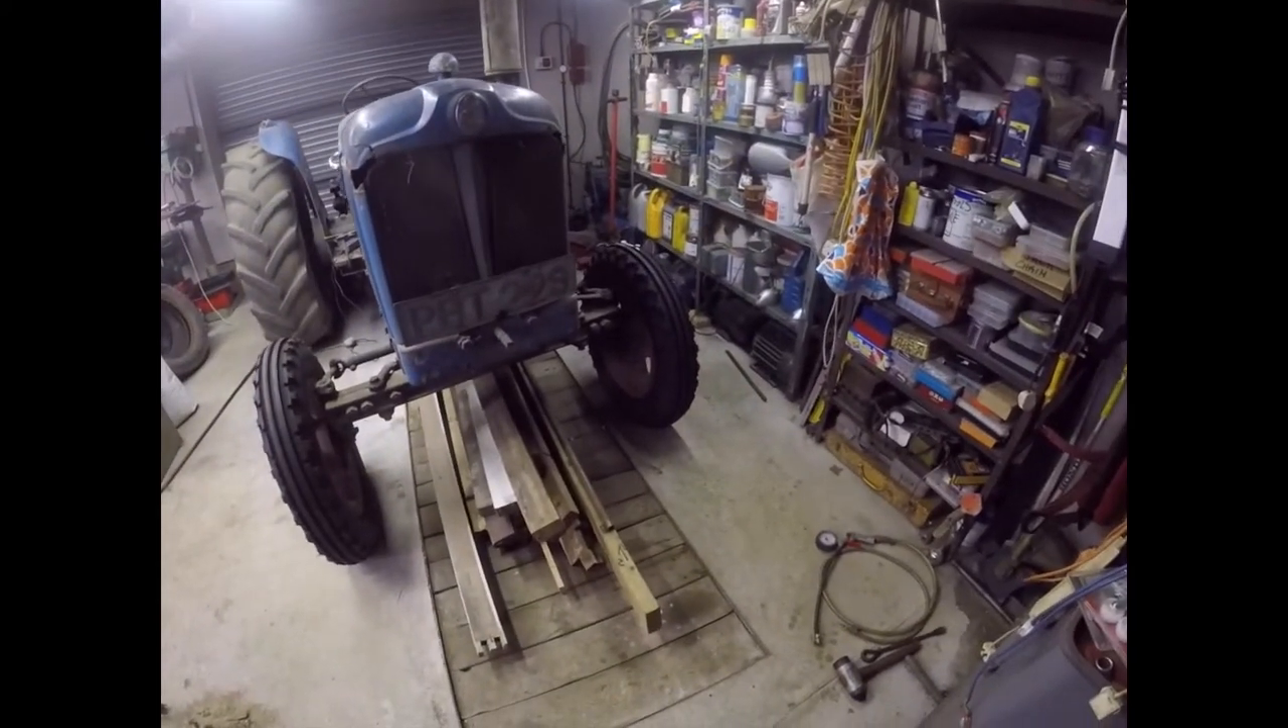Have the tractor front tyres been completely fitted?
Yes.